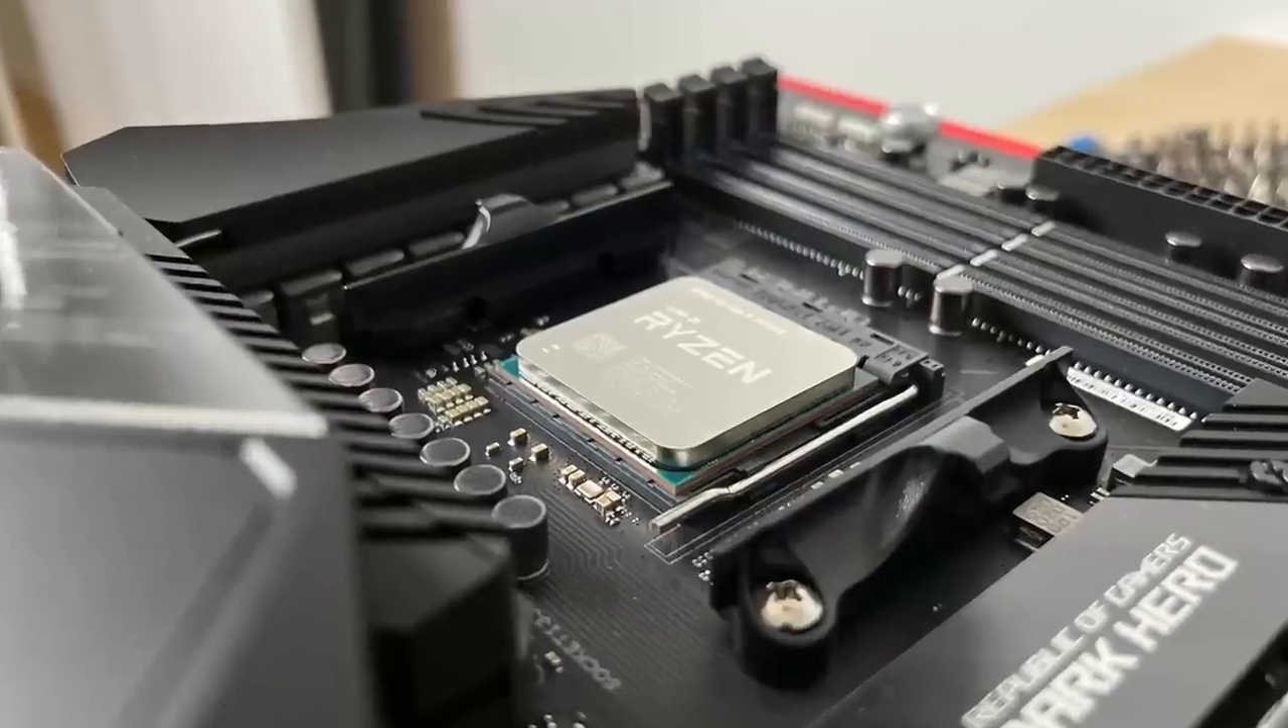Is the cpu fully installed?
Yes.